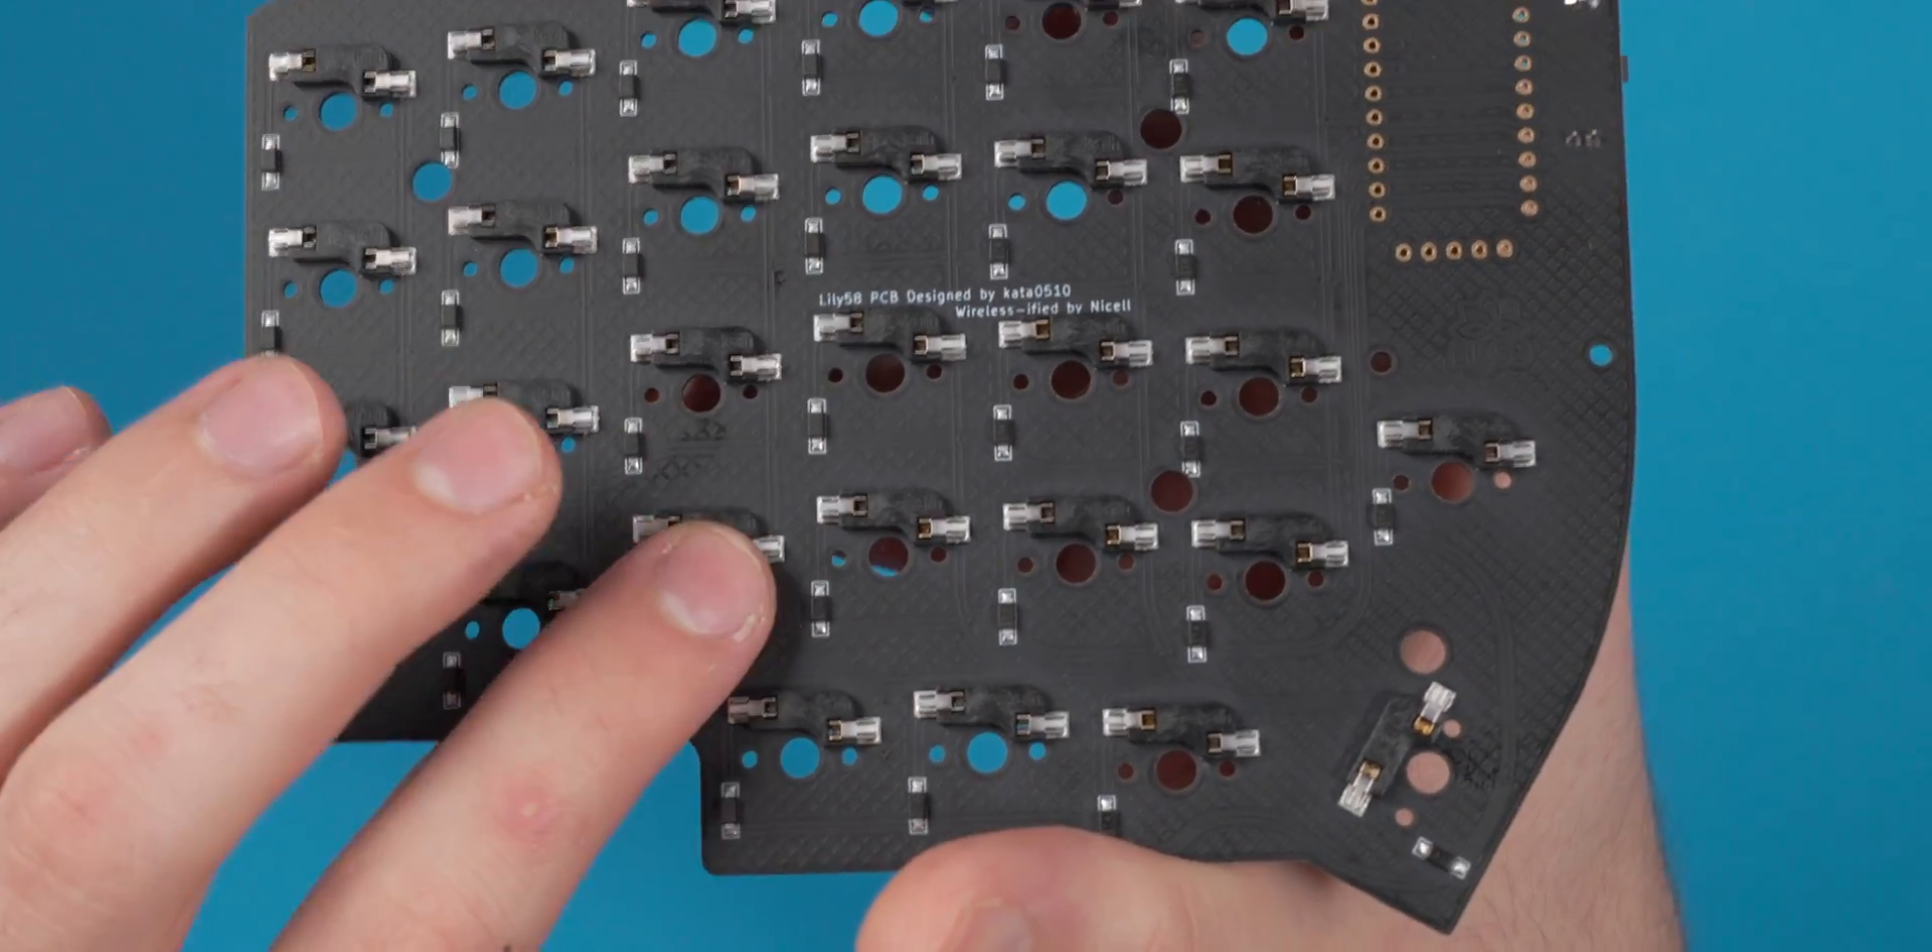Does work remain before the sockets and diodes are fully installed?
No.